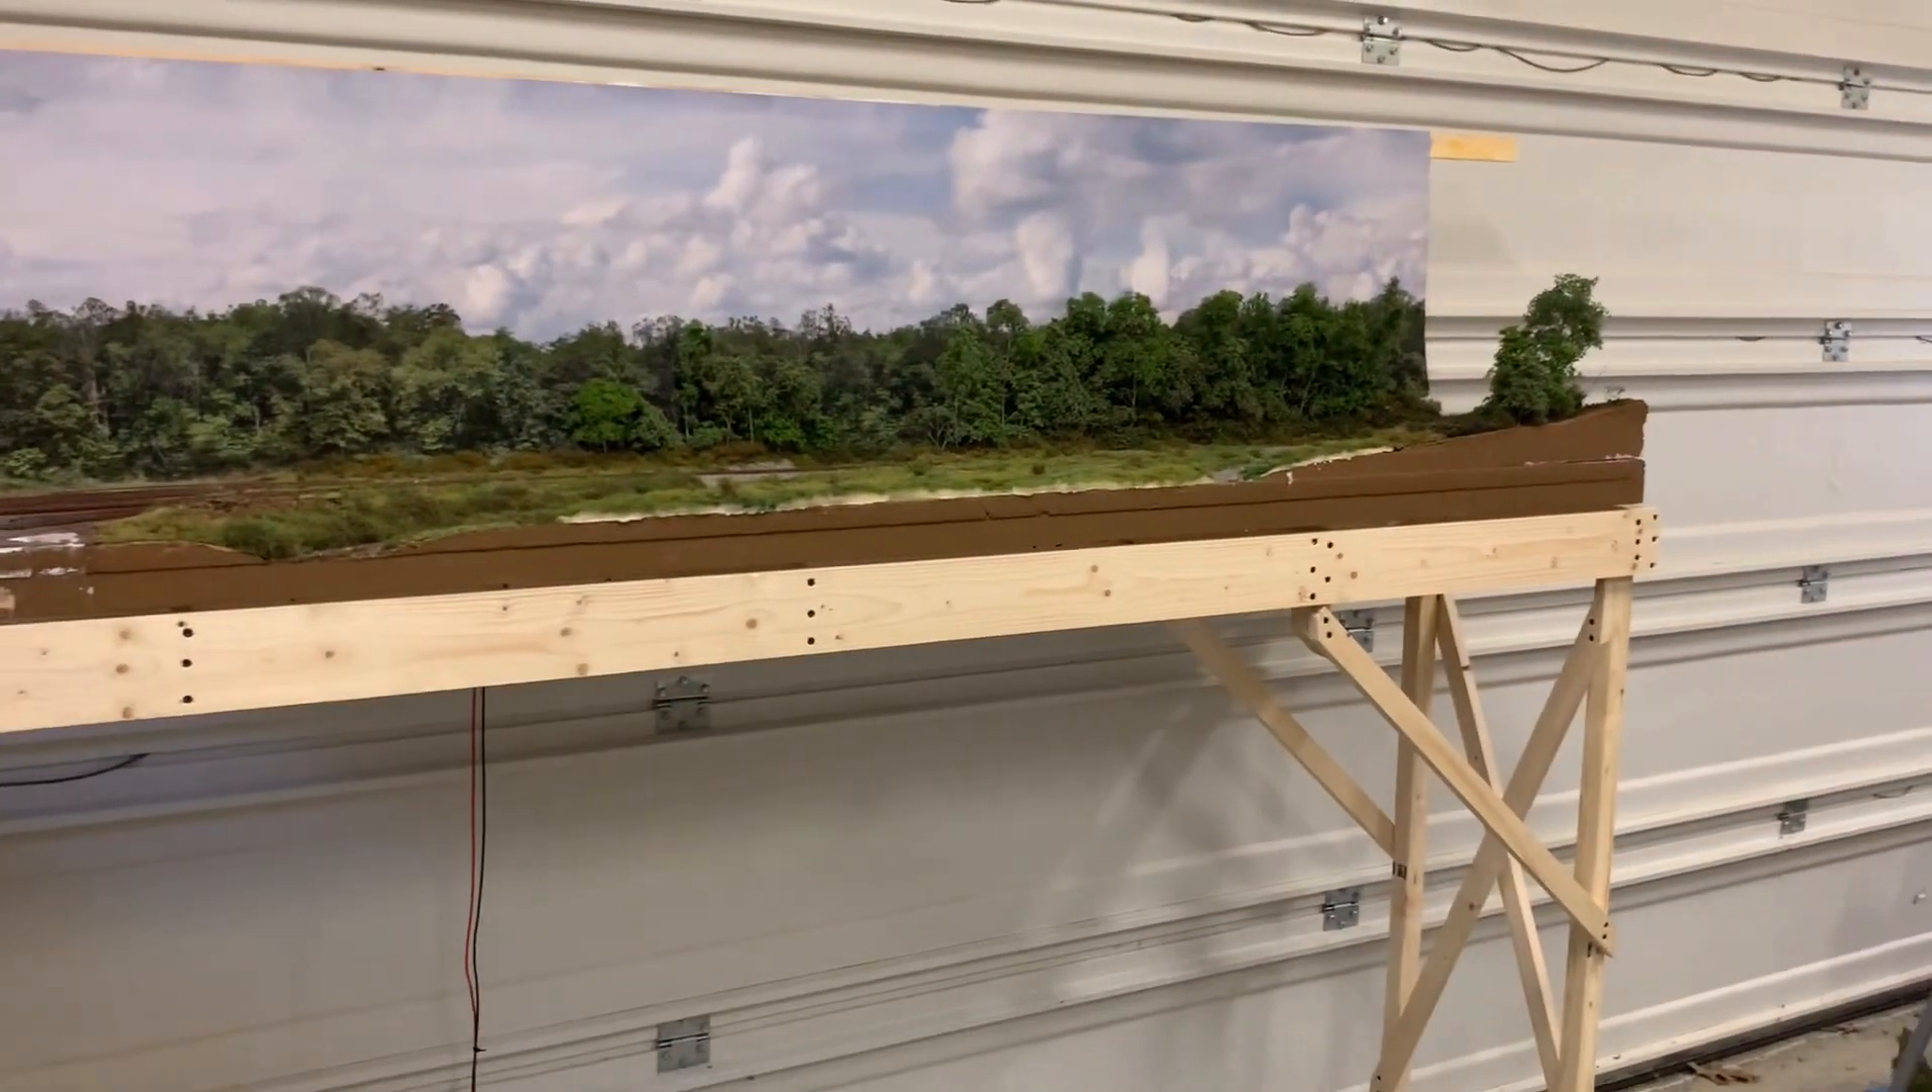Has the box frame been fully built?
Yes.